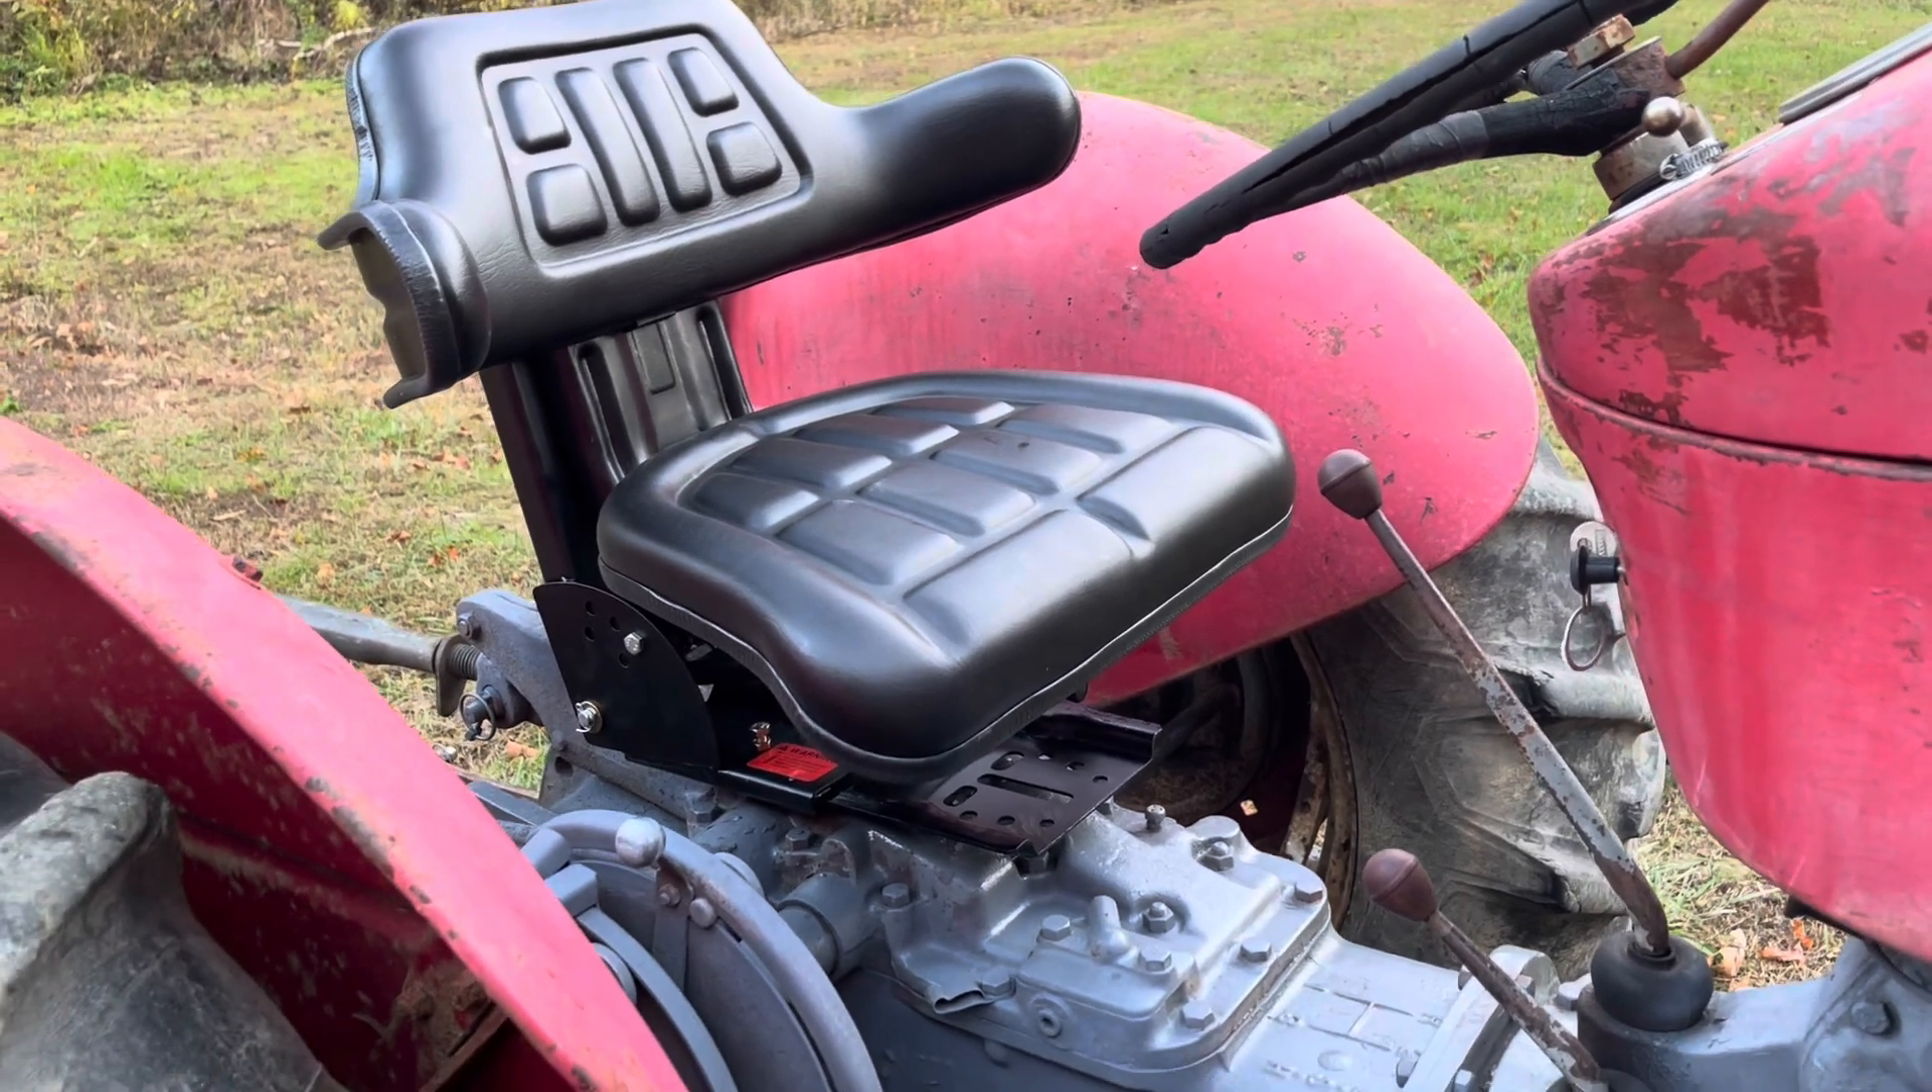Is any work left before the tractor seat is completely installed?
No.